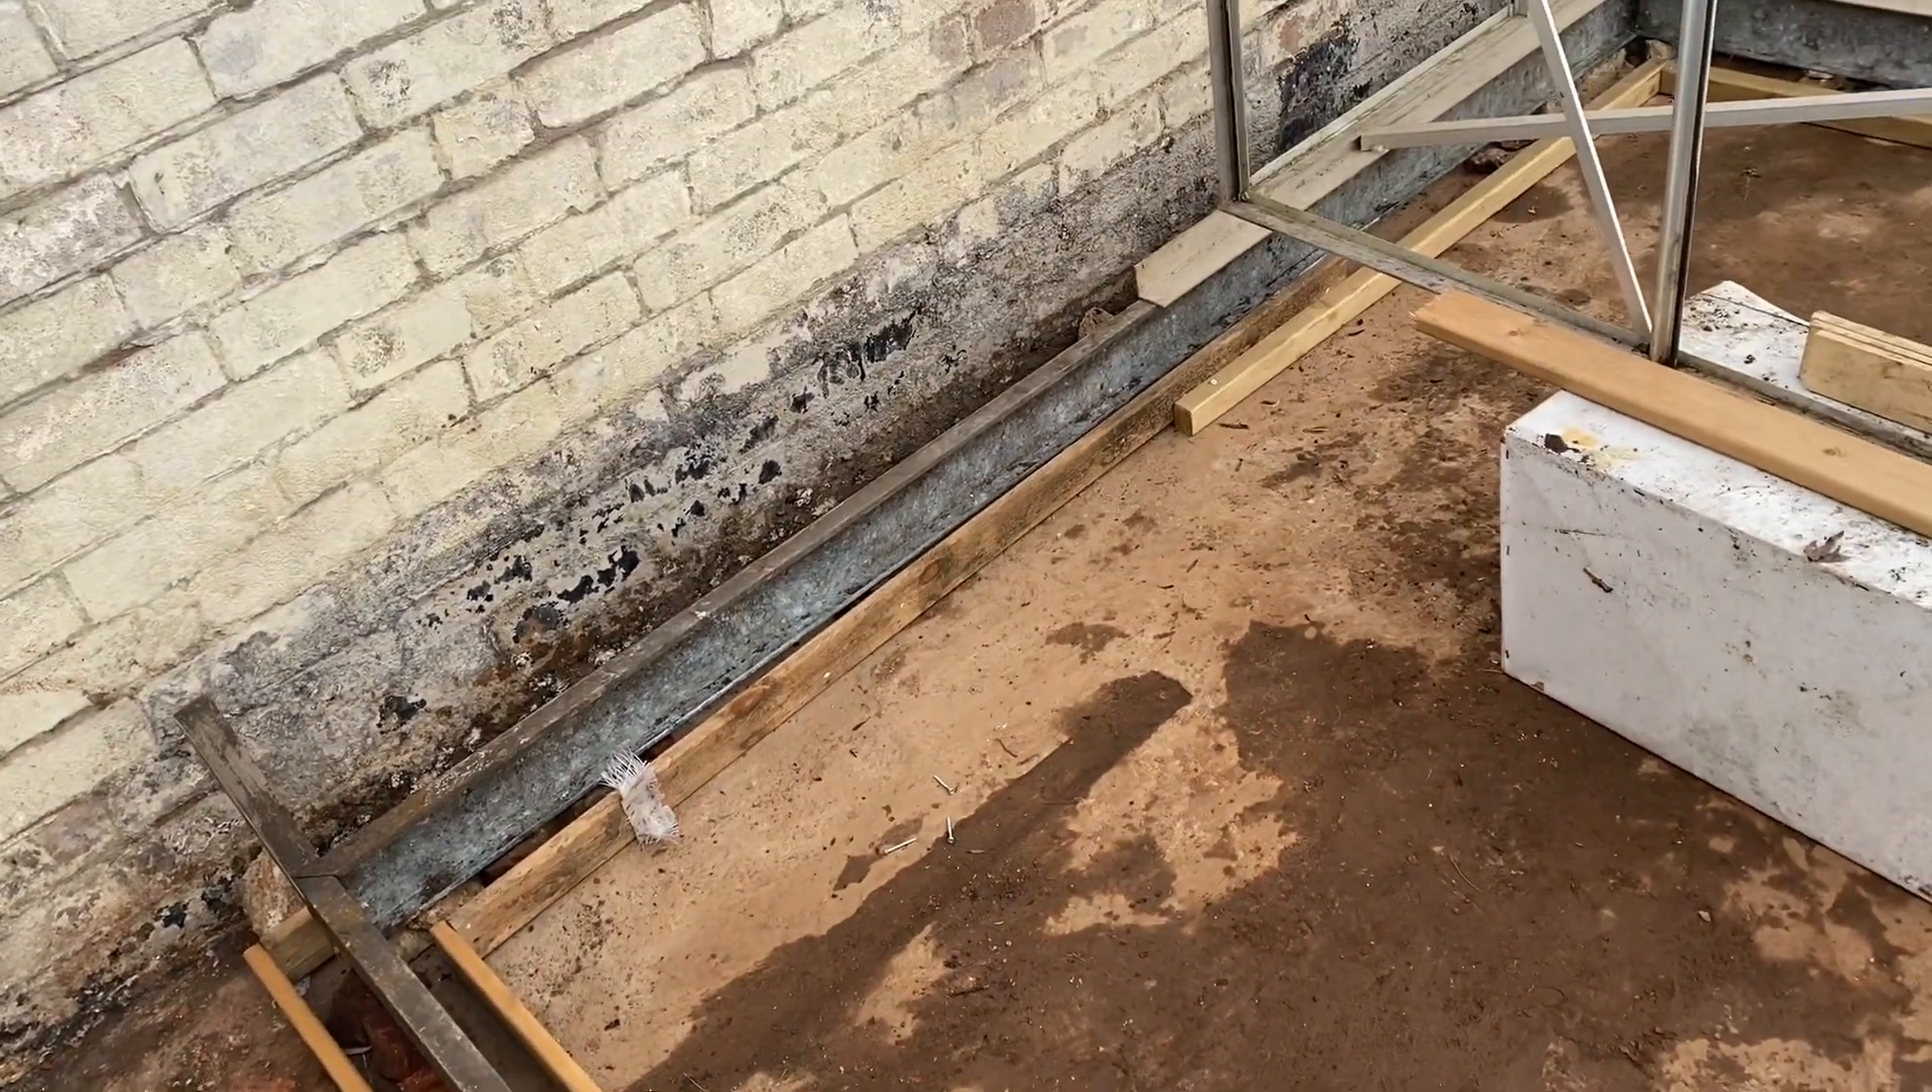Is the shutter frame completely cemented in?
No.